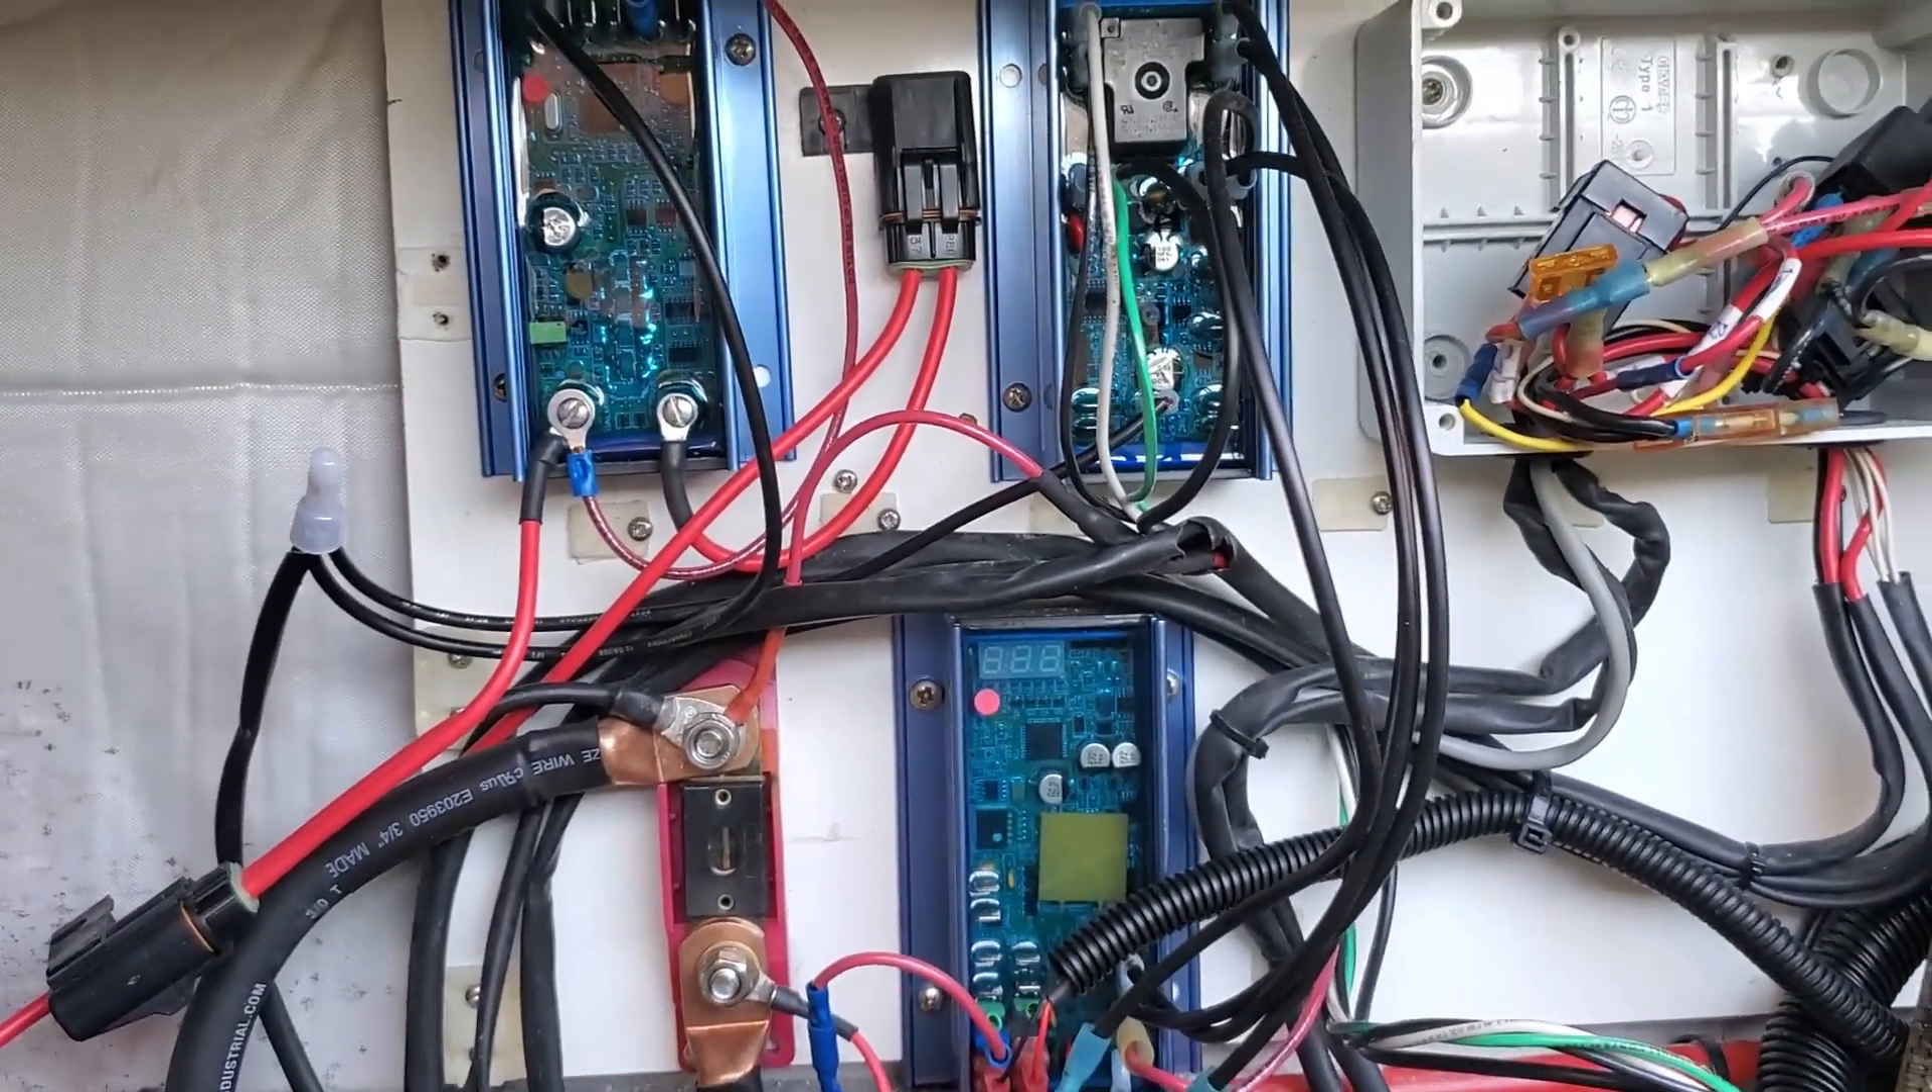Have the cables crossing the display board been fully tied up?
No.